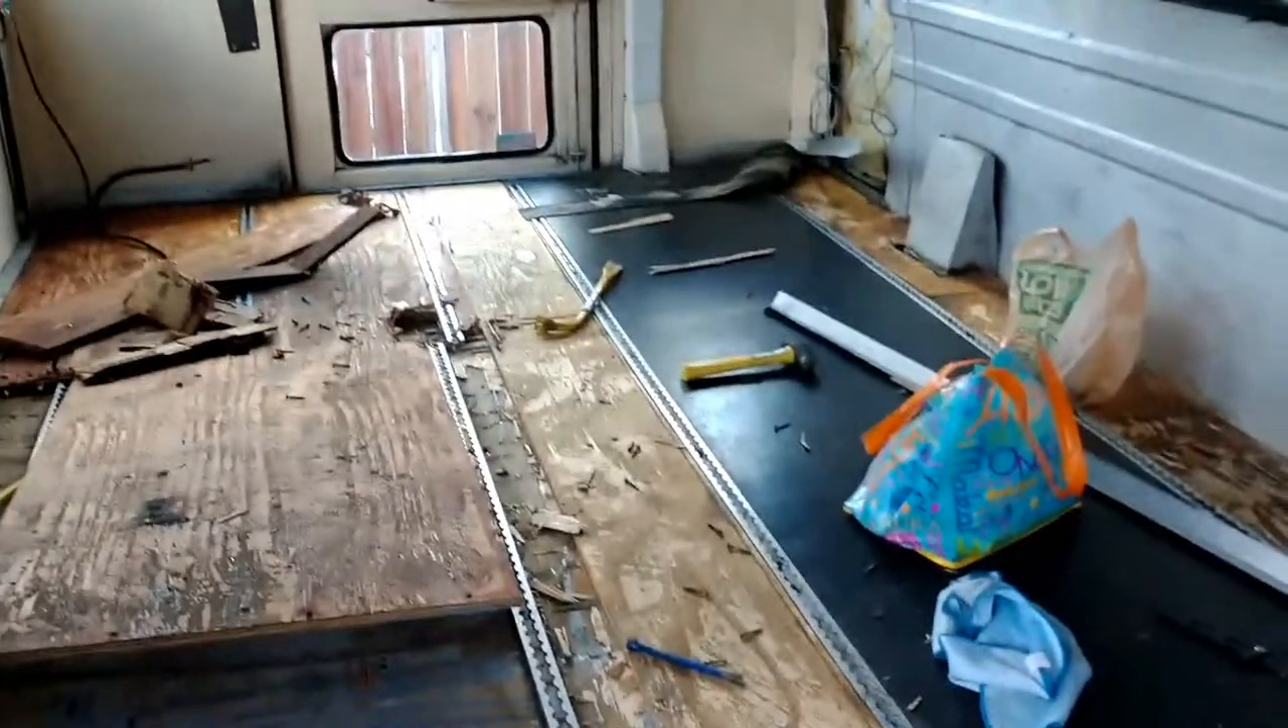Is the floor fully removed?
No.